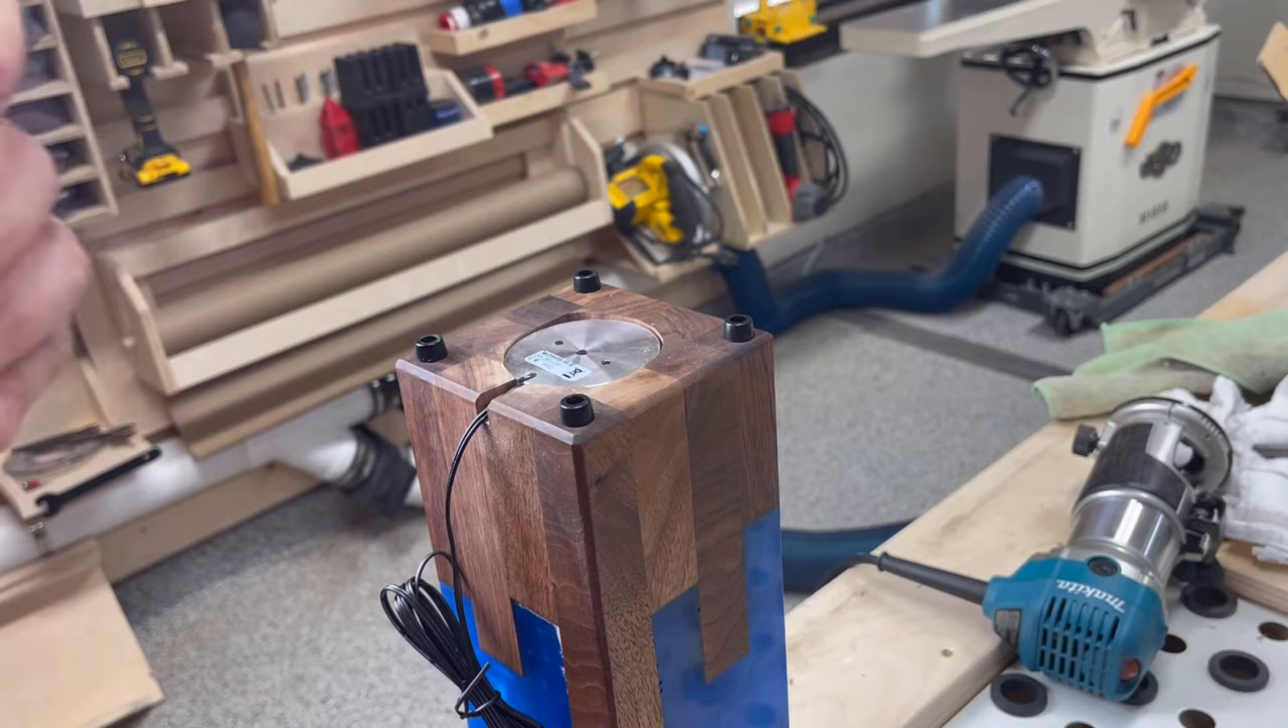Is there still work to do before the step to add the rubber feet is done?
No.